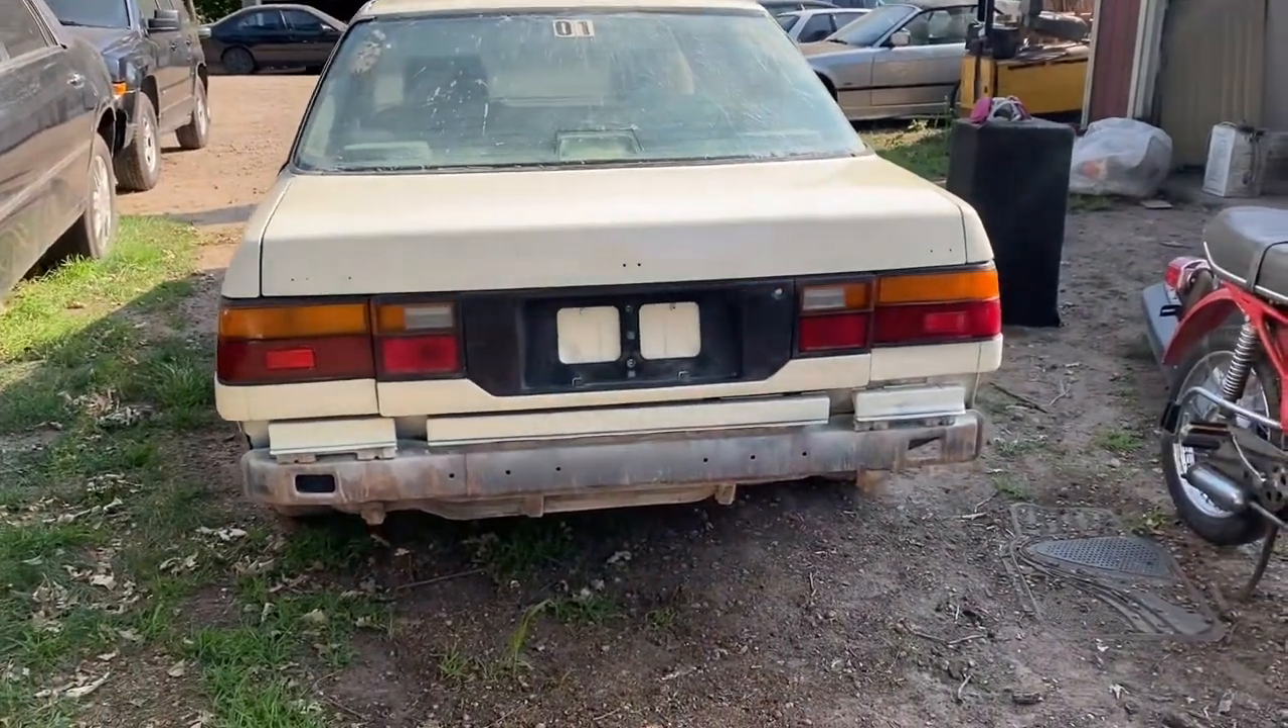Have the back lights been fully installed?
Yes.